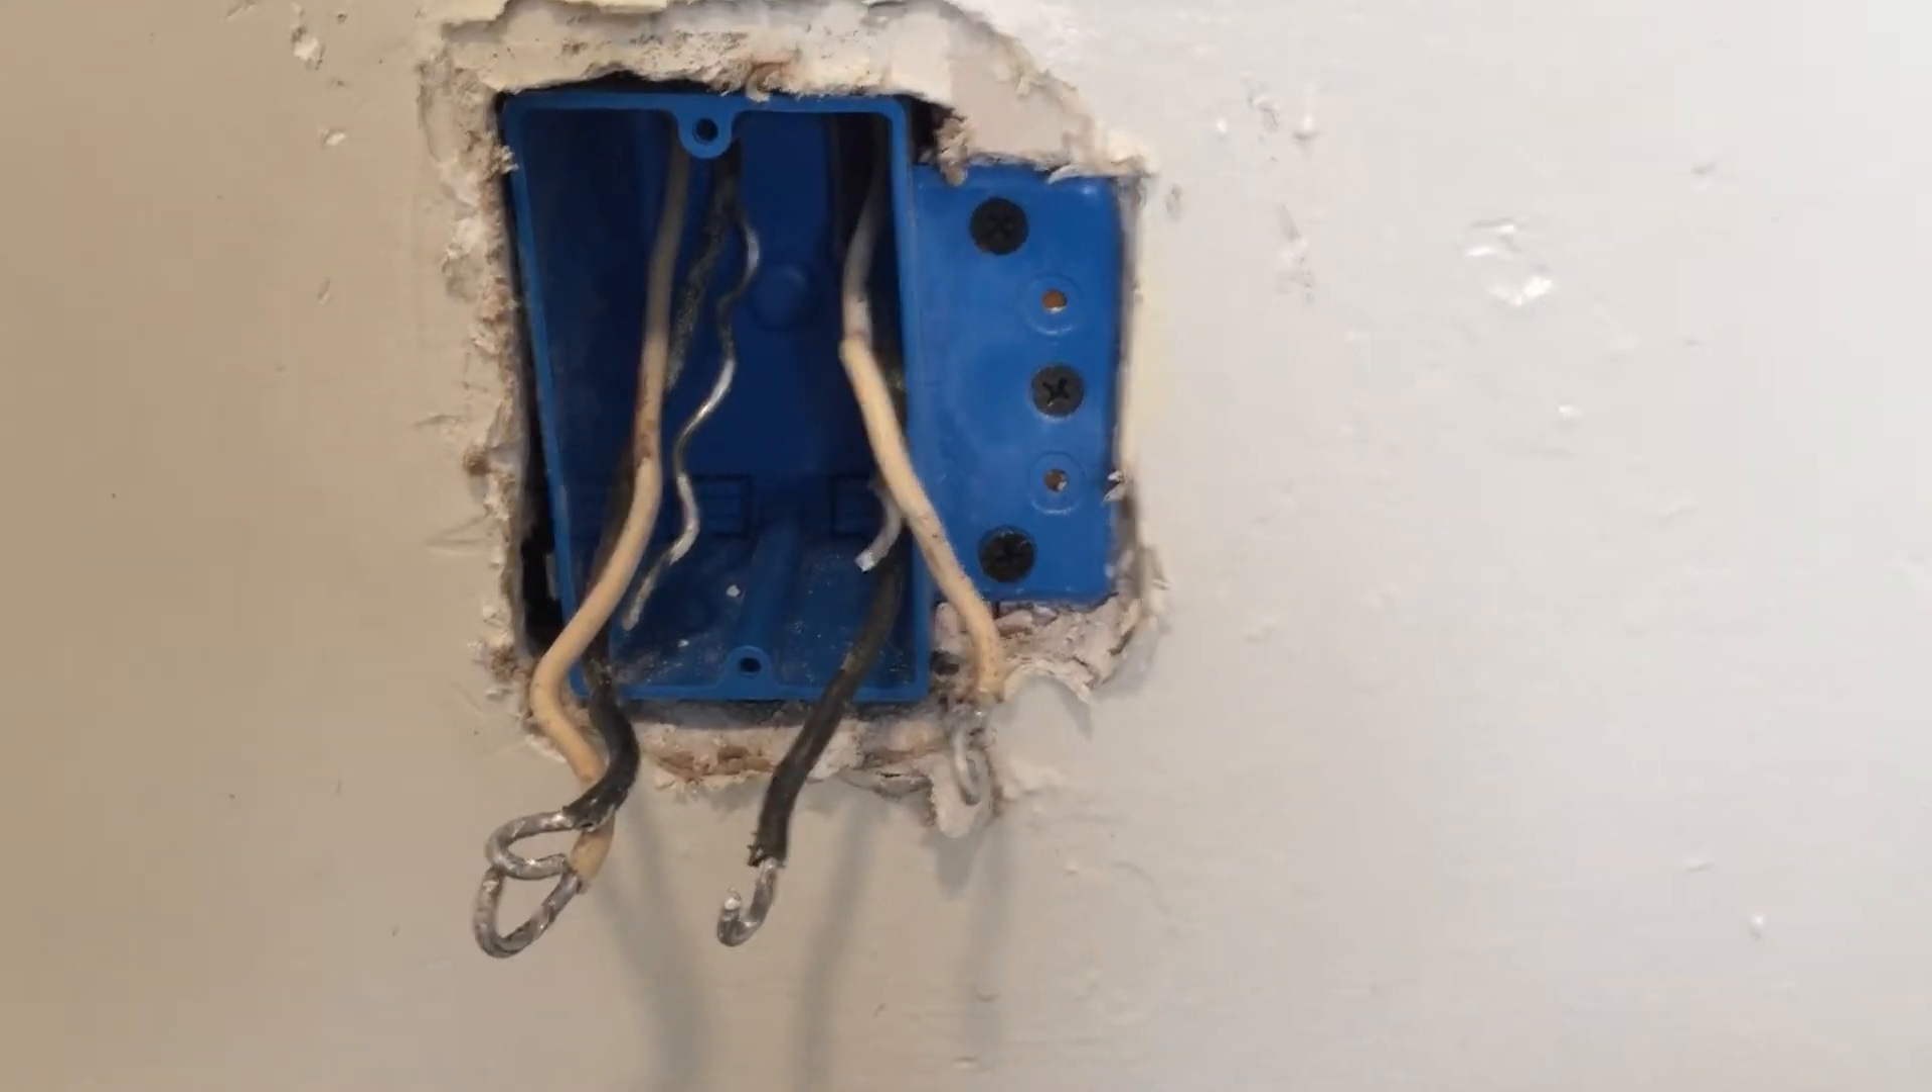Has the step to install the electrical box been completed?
Yes.